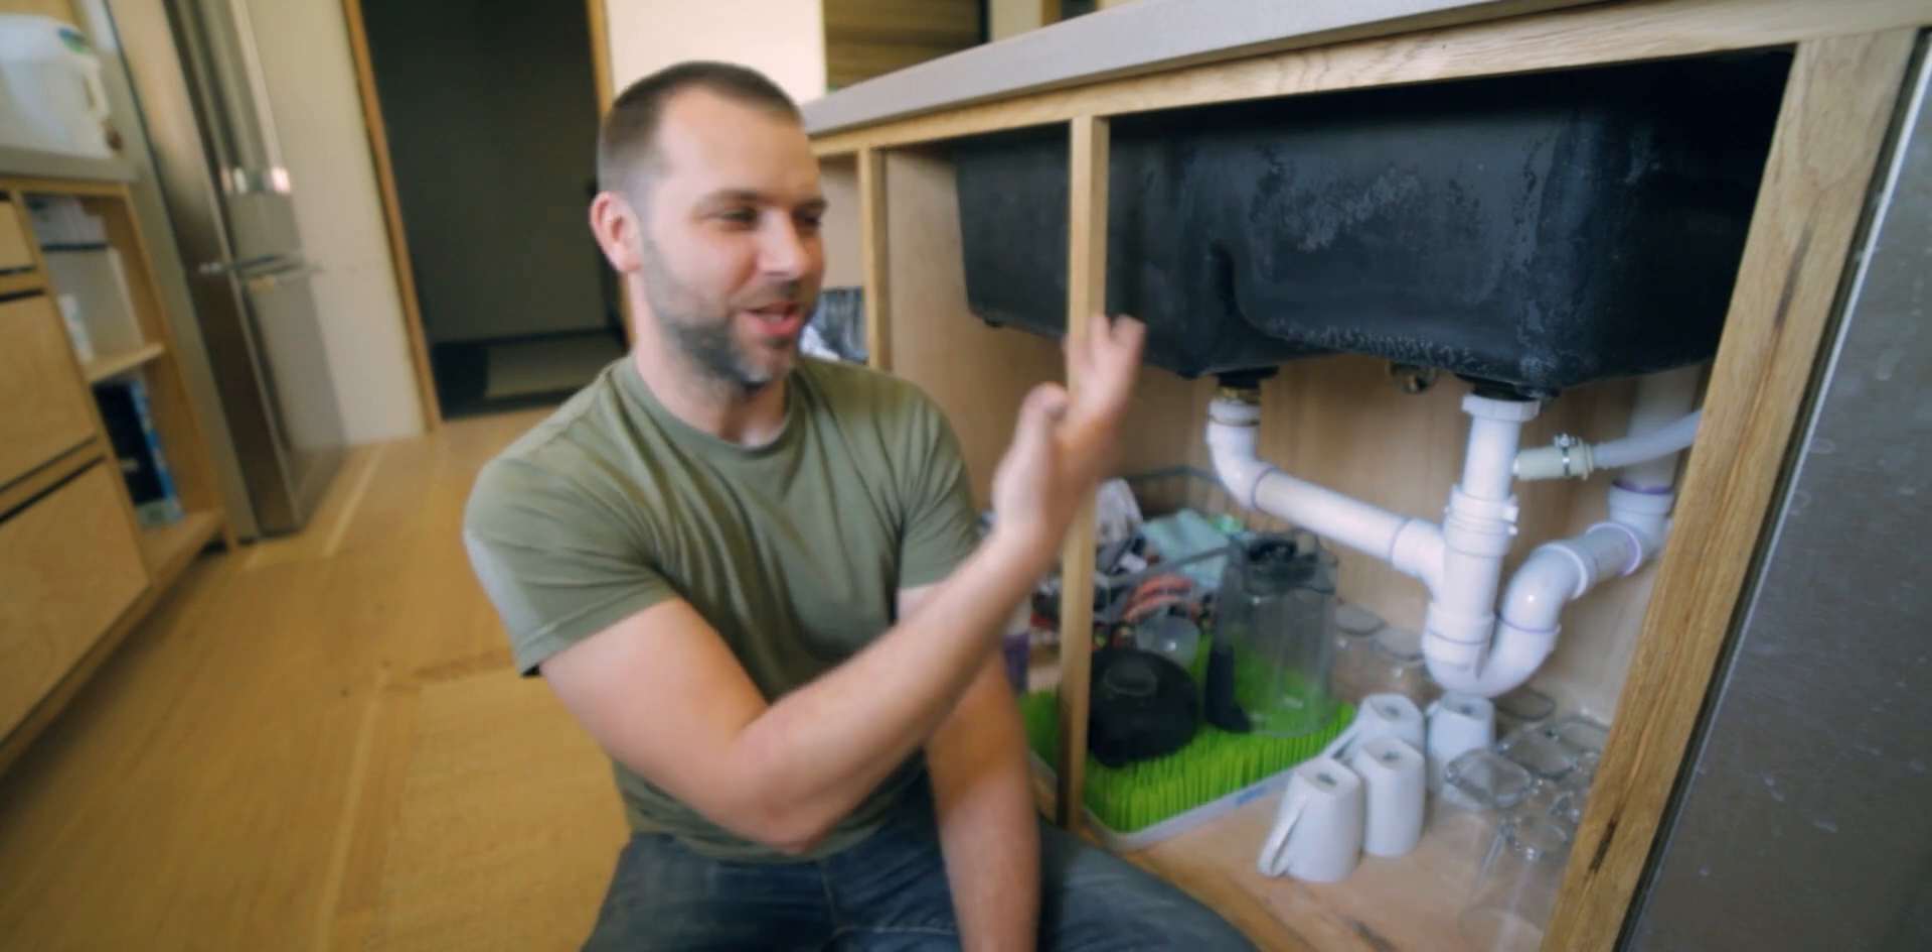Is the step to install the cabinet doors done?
No.